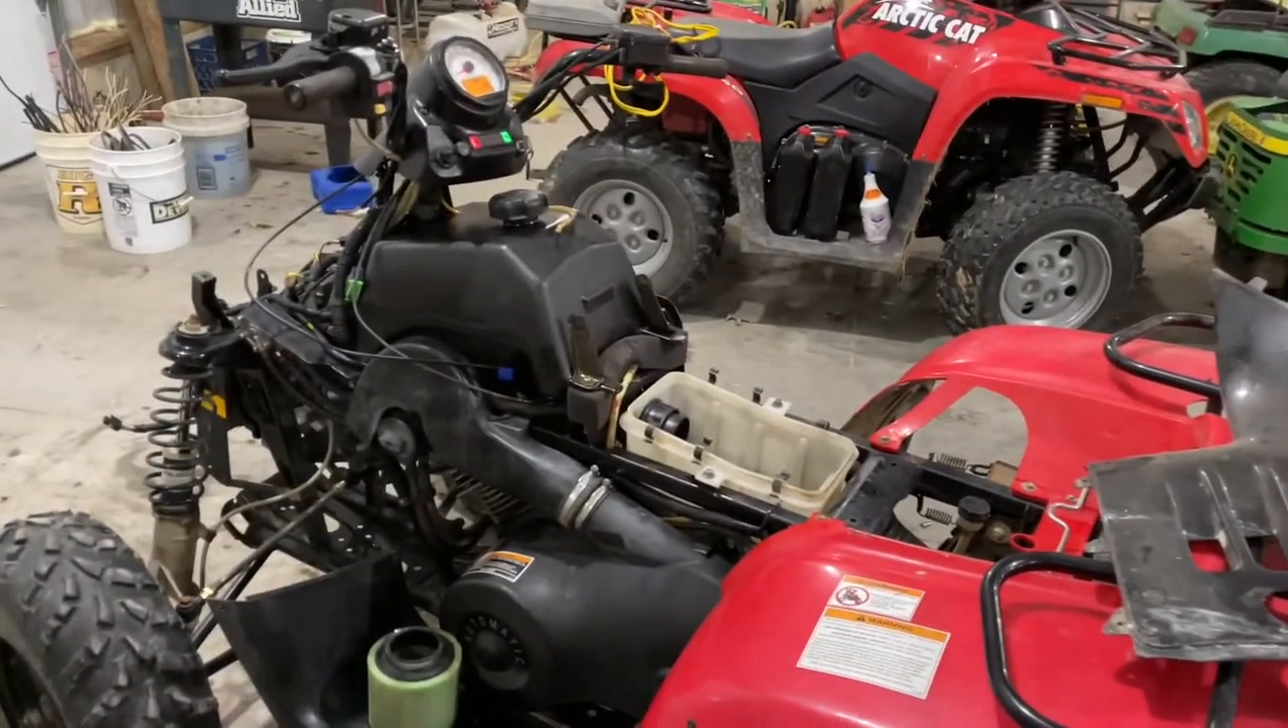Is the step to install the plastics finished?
No.